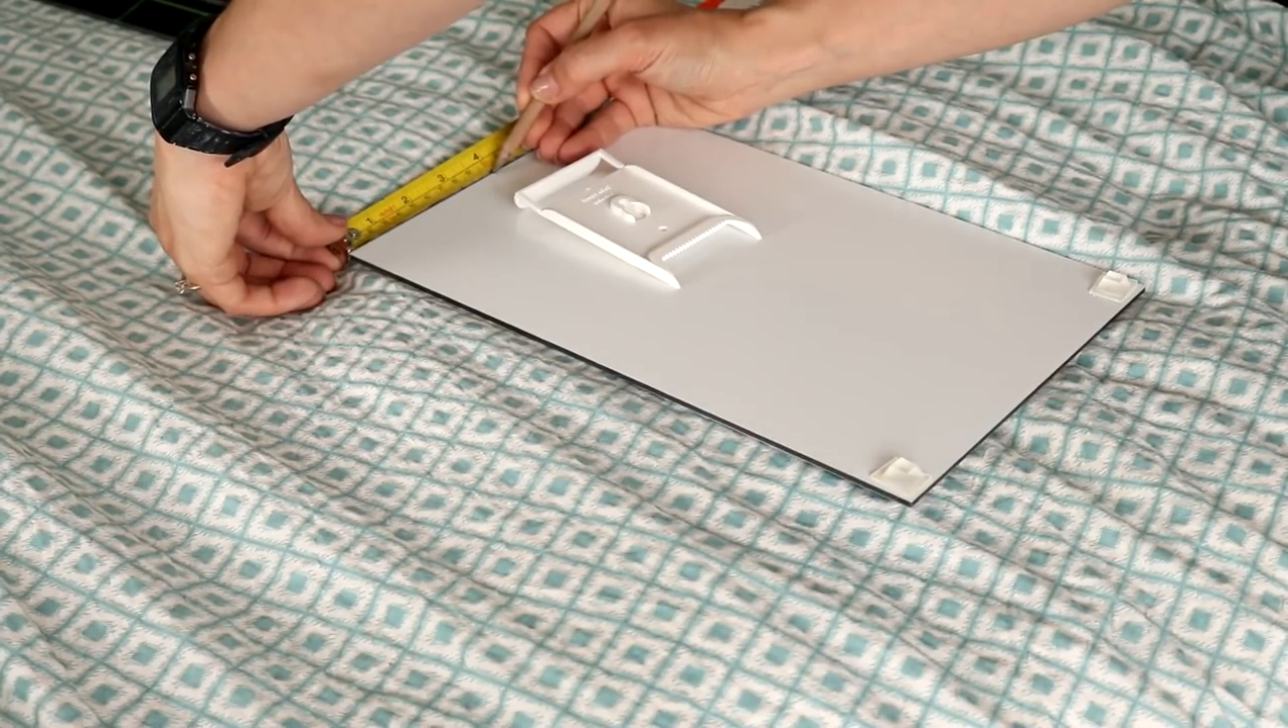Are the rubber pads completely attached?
Yes.